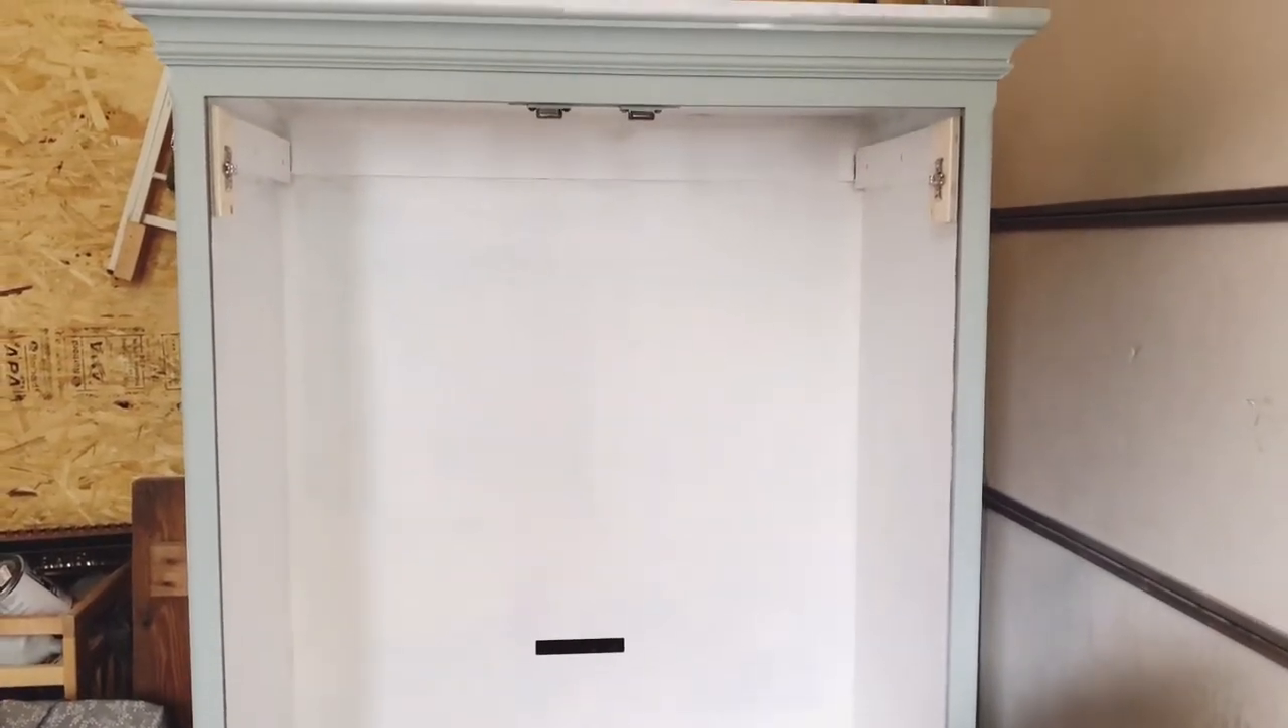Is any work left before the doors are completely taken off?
No.